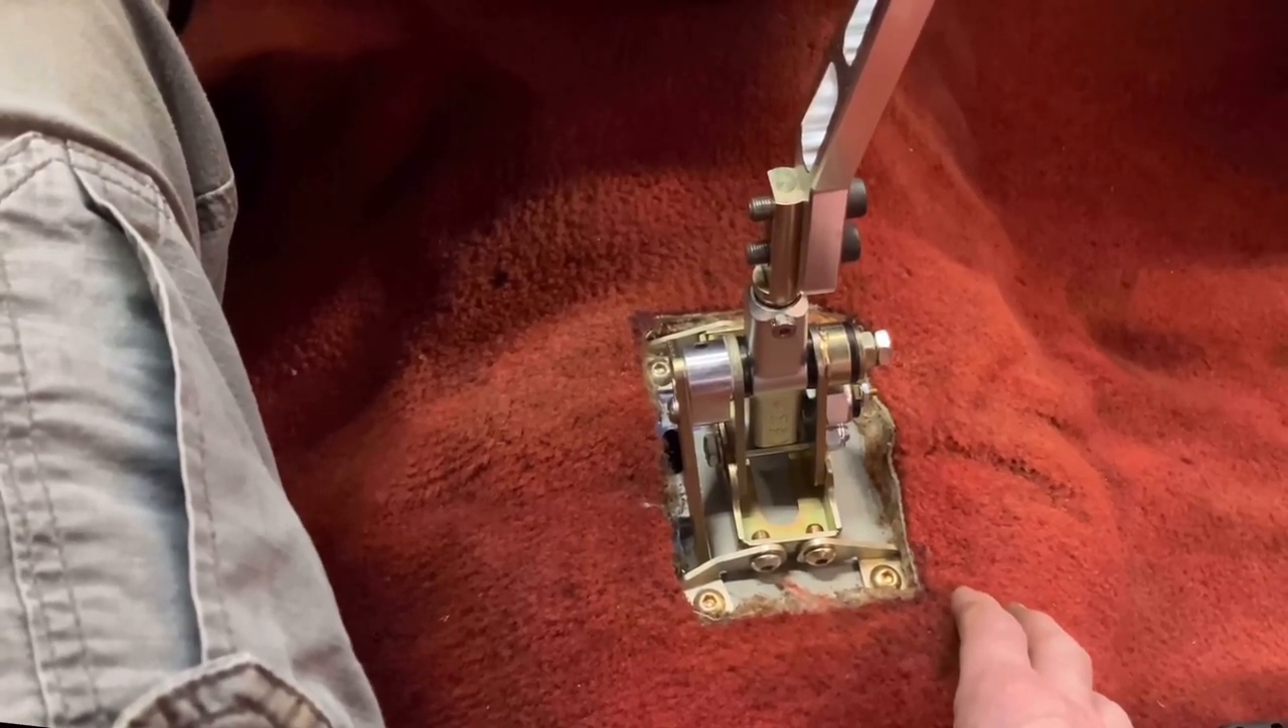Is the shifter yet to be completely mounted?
No.